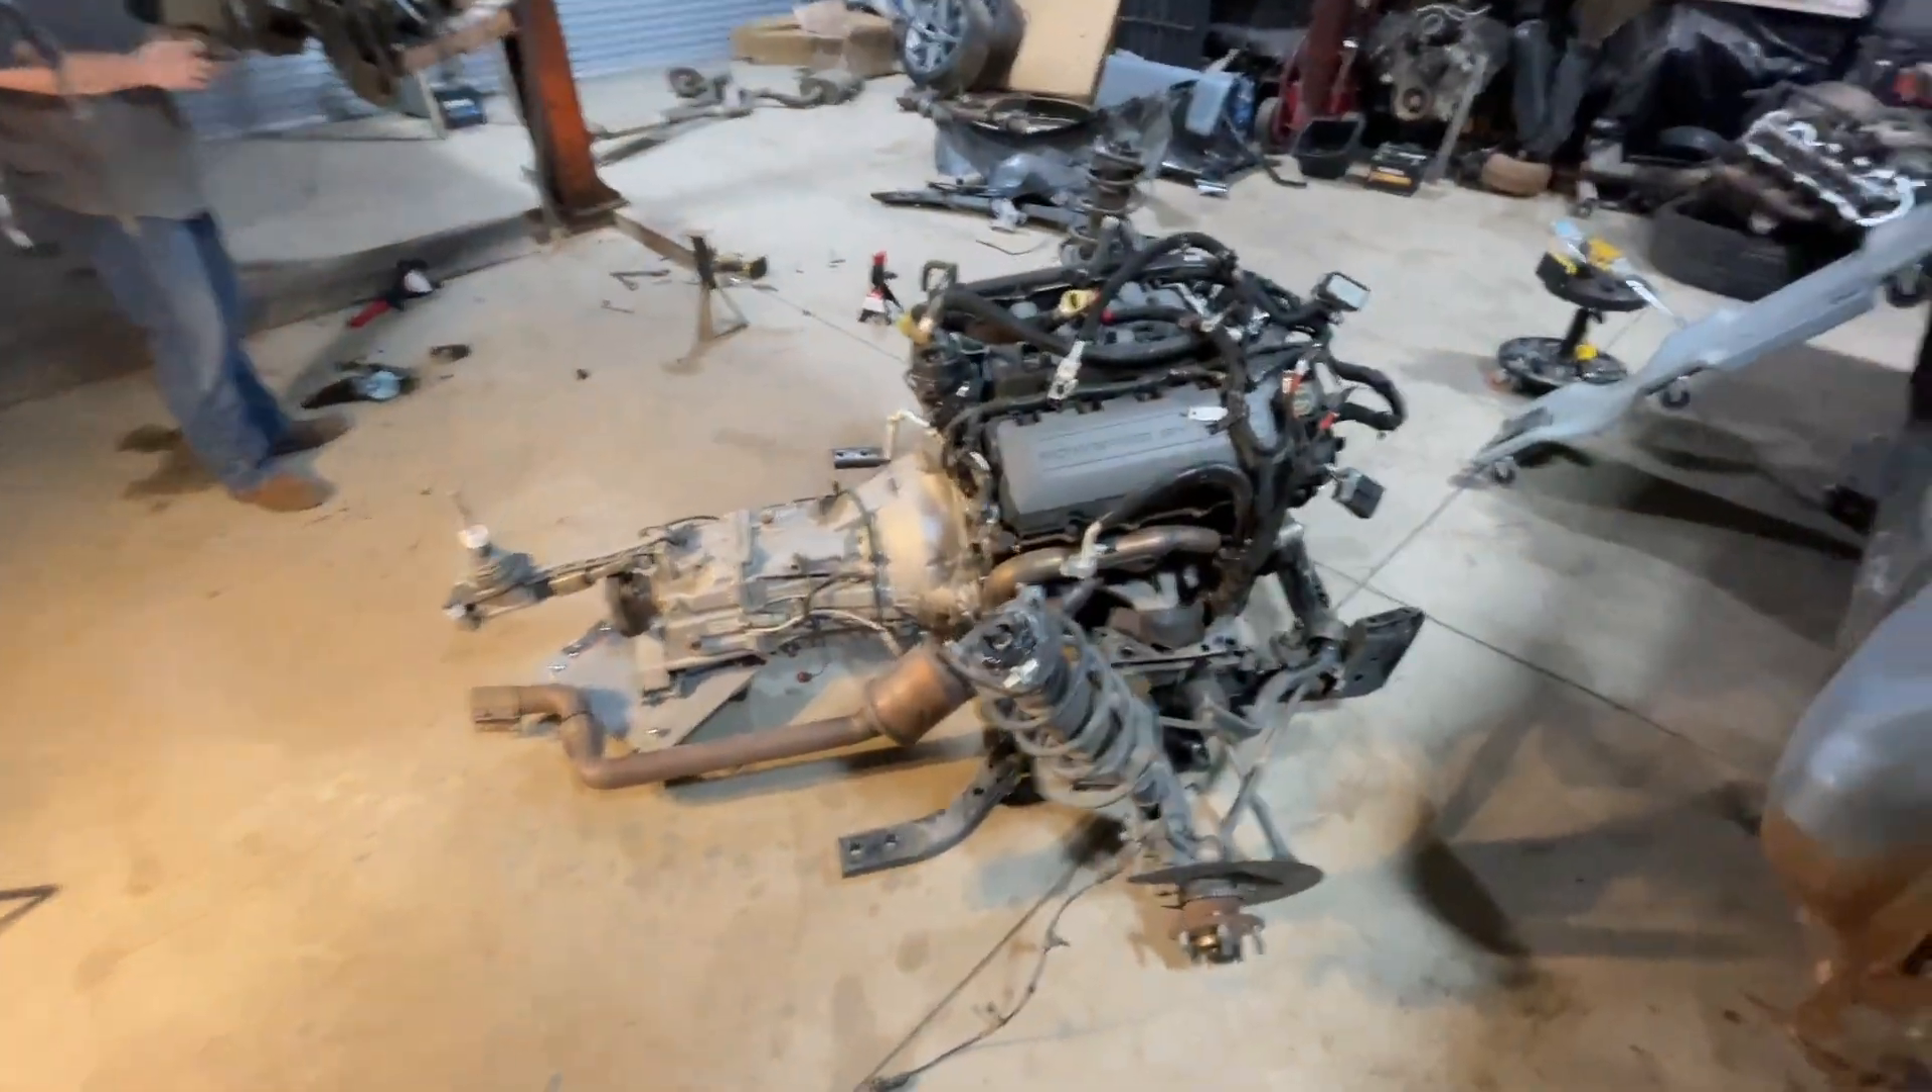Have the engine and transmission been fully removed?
Yes.